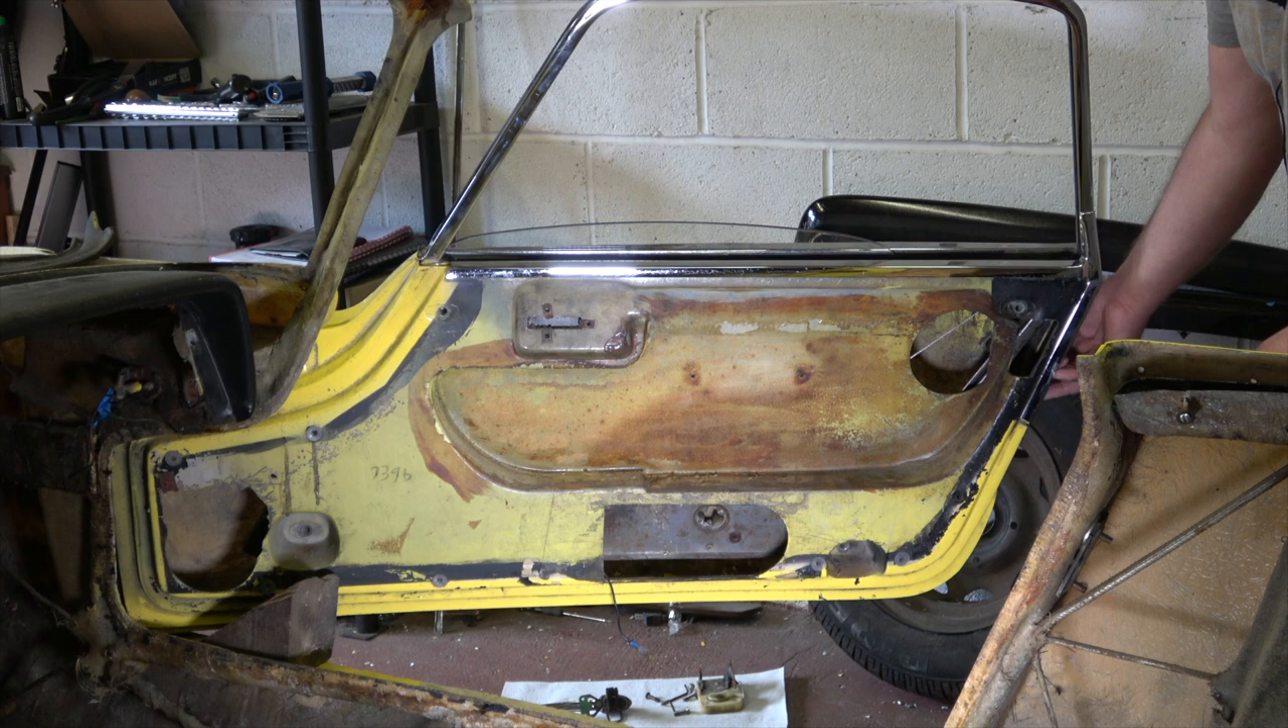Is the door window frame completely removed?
No.